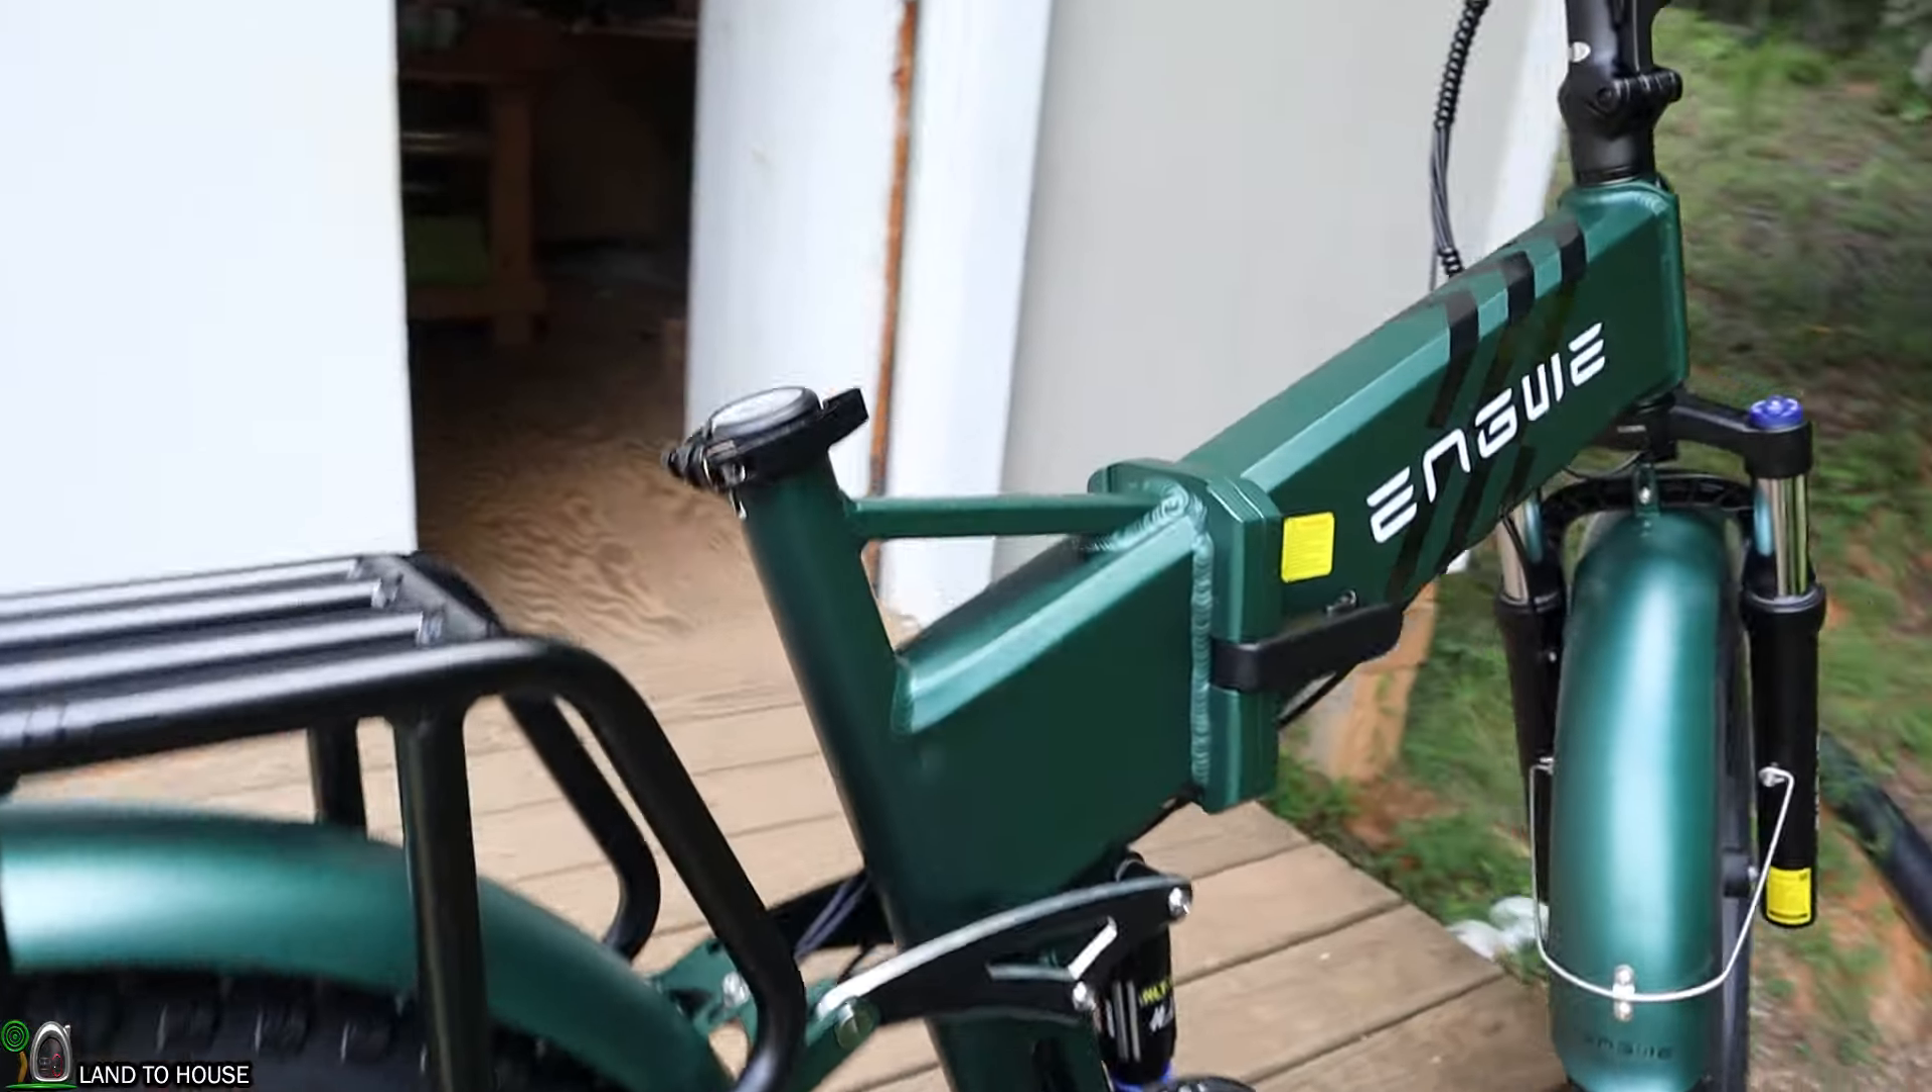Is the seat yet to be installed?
Yes.